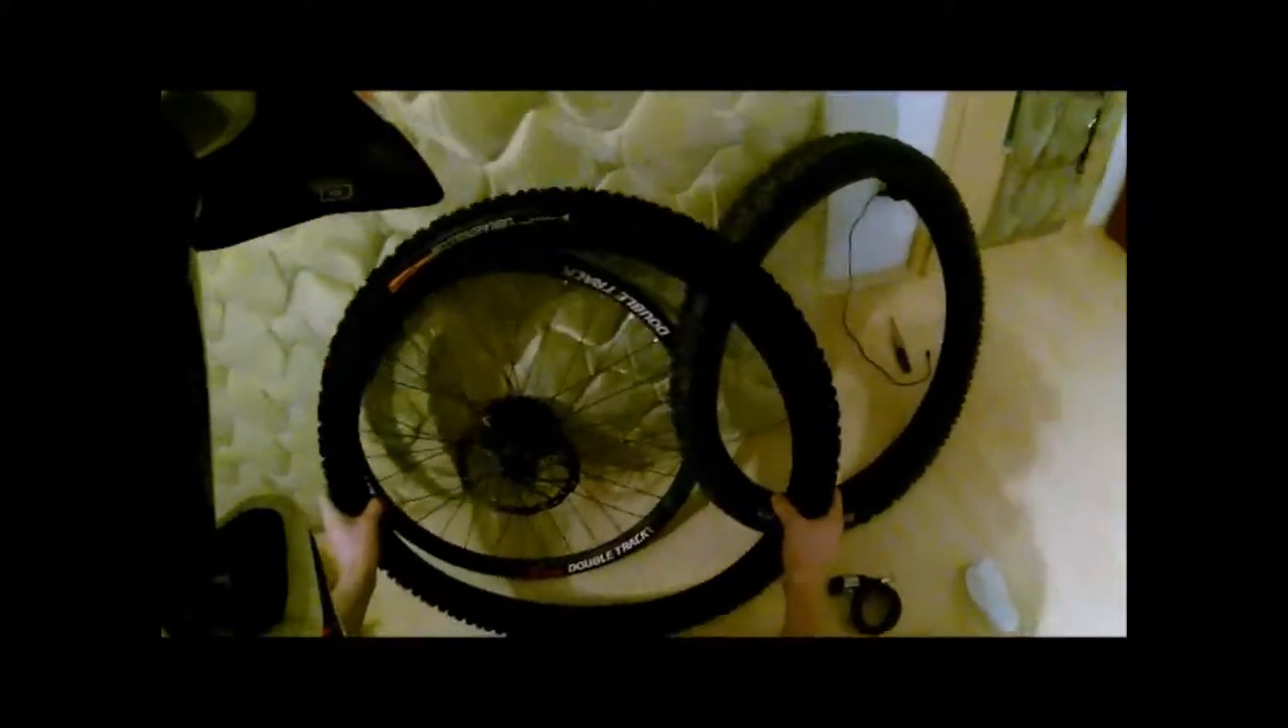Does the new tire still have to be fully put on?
Yes.